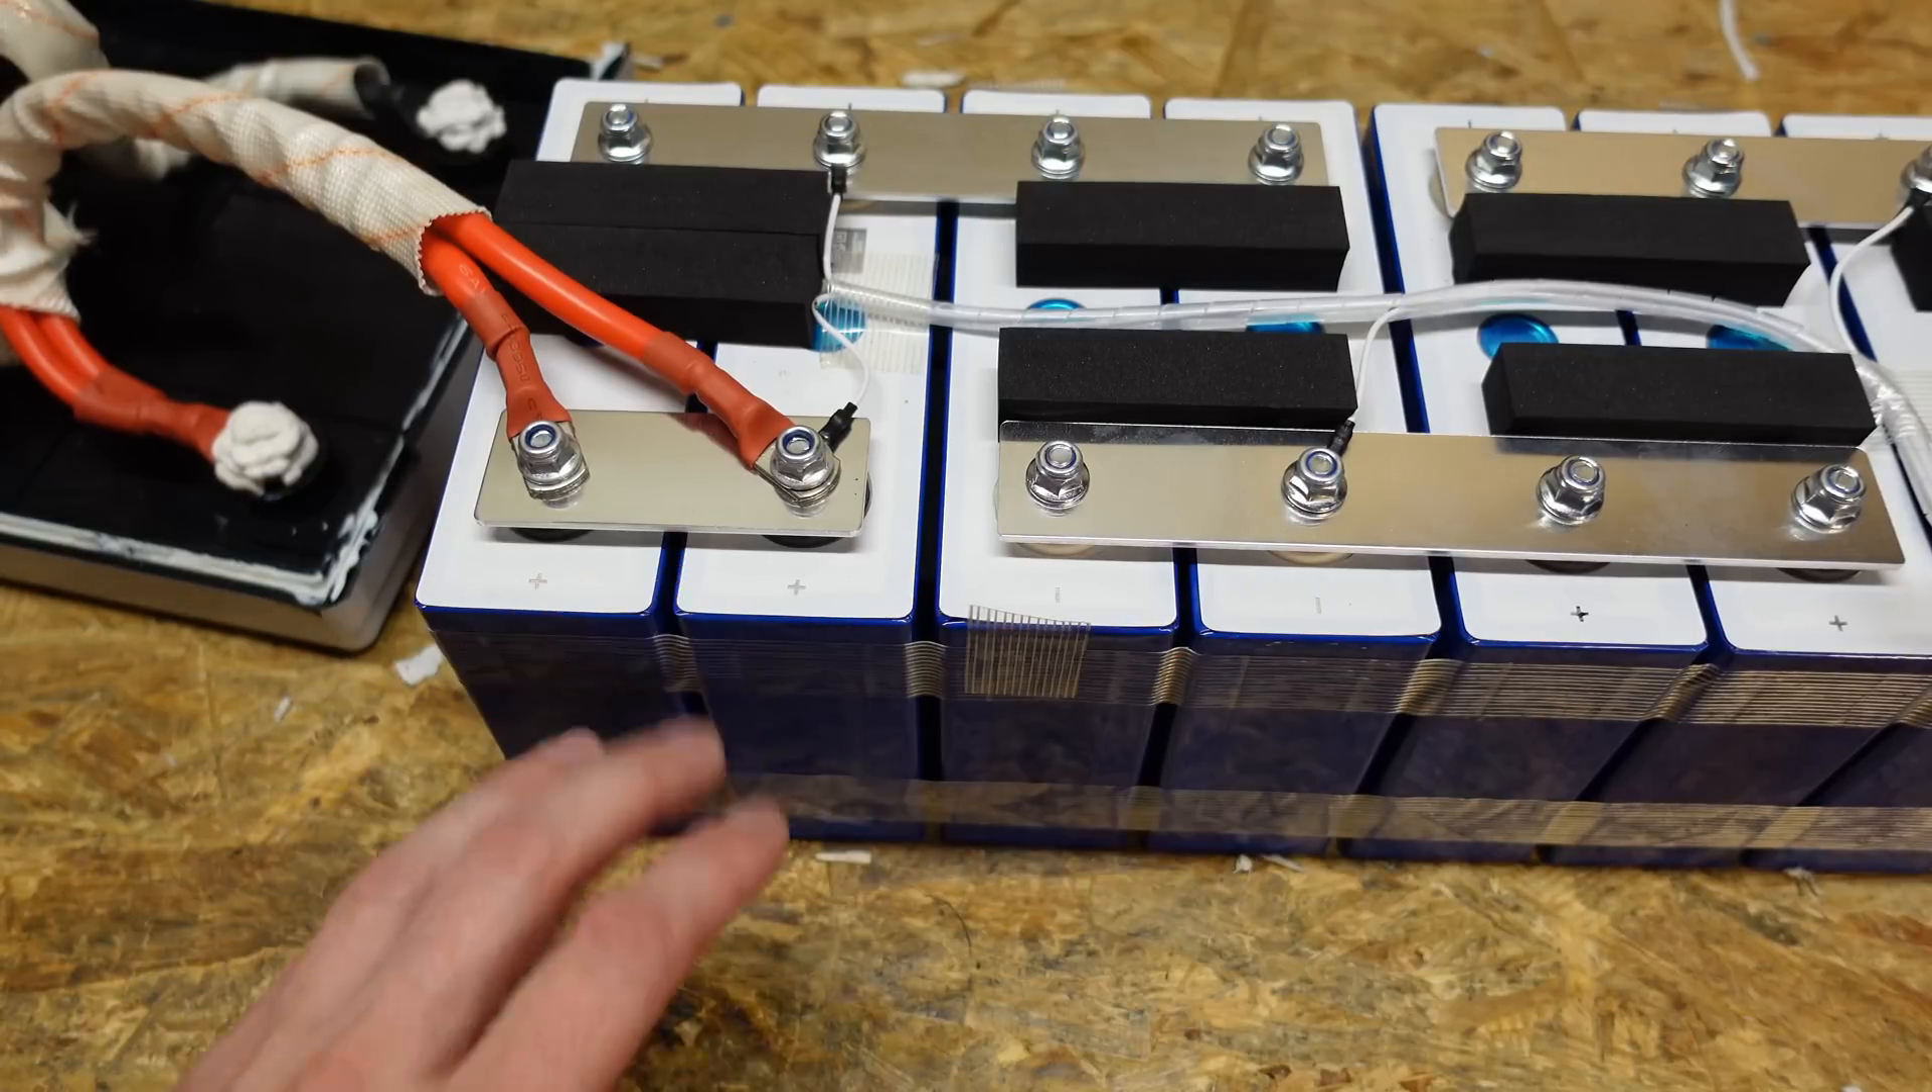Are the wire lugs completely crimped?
Yes.